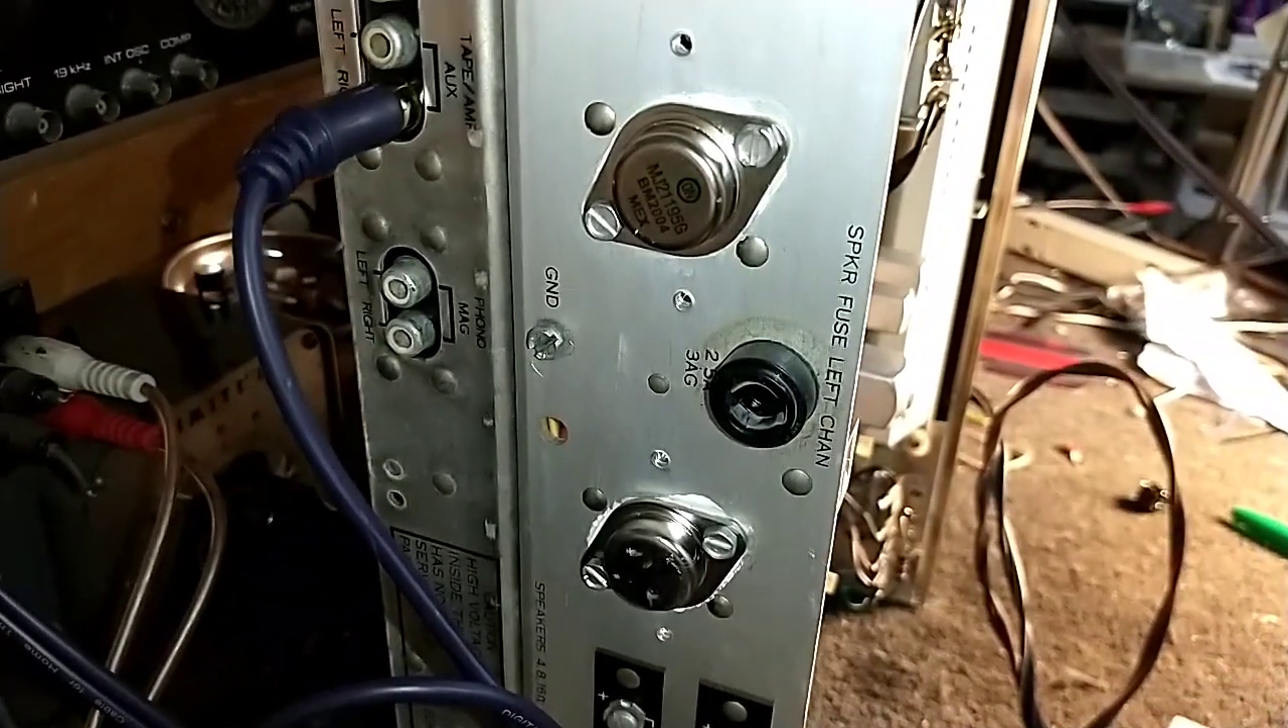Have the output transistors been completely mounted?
Yes.